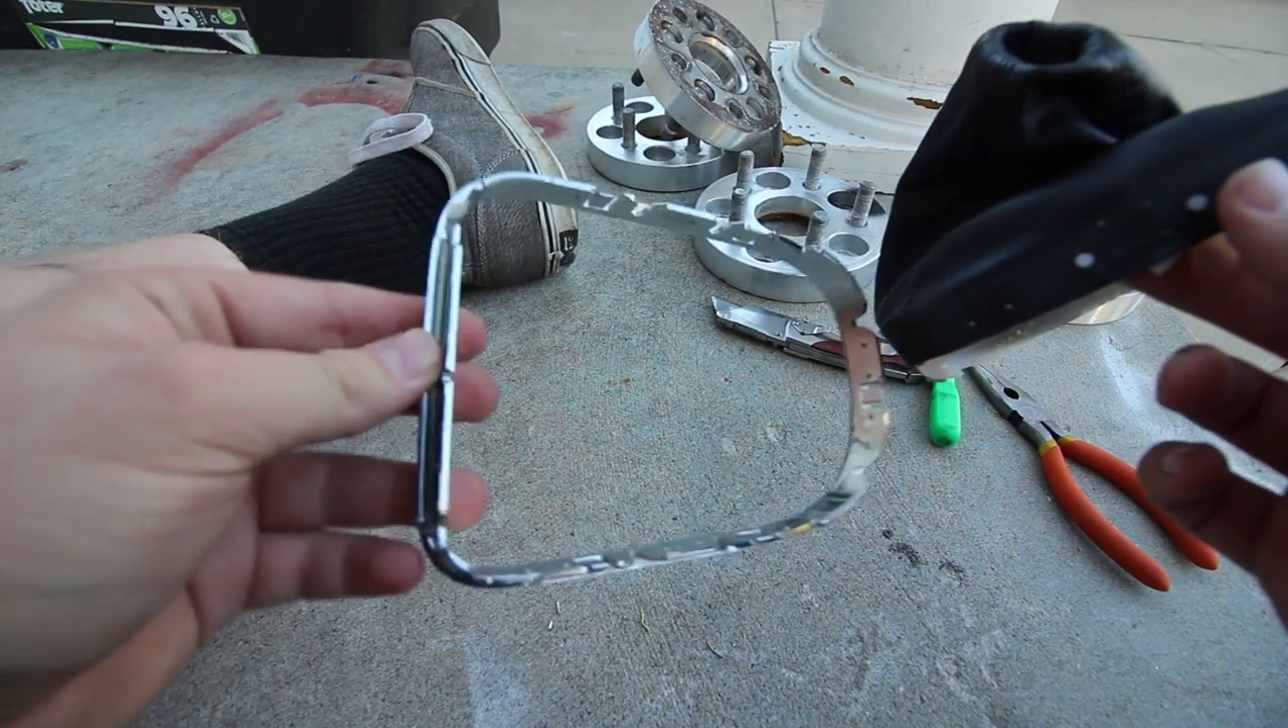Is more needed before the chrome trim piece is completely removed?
No.